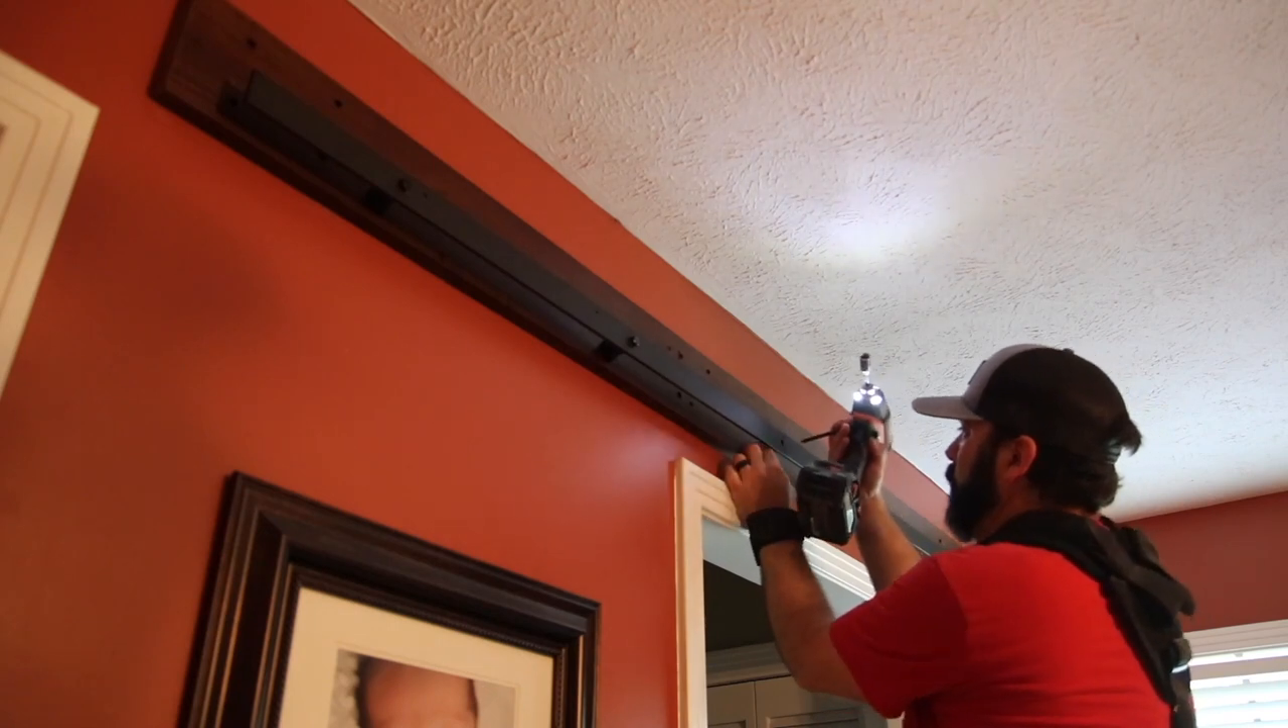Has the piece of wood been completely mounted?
Yes.